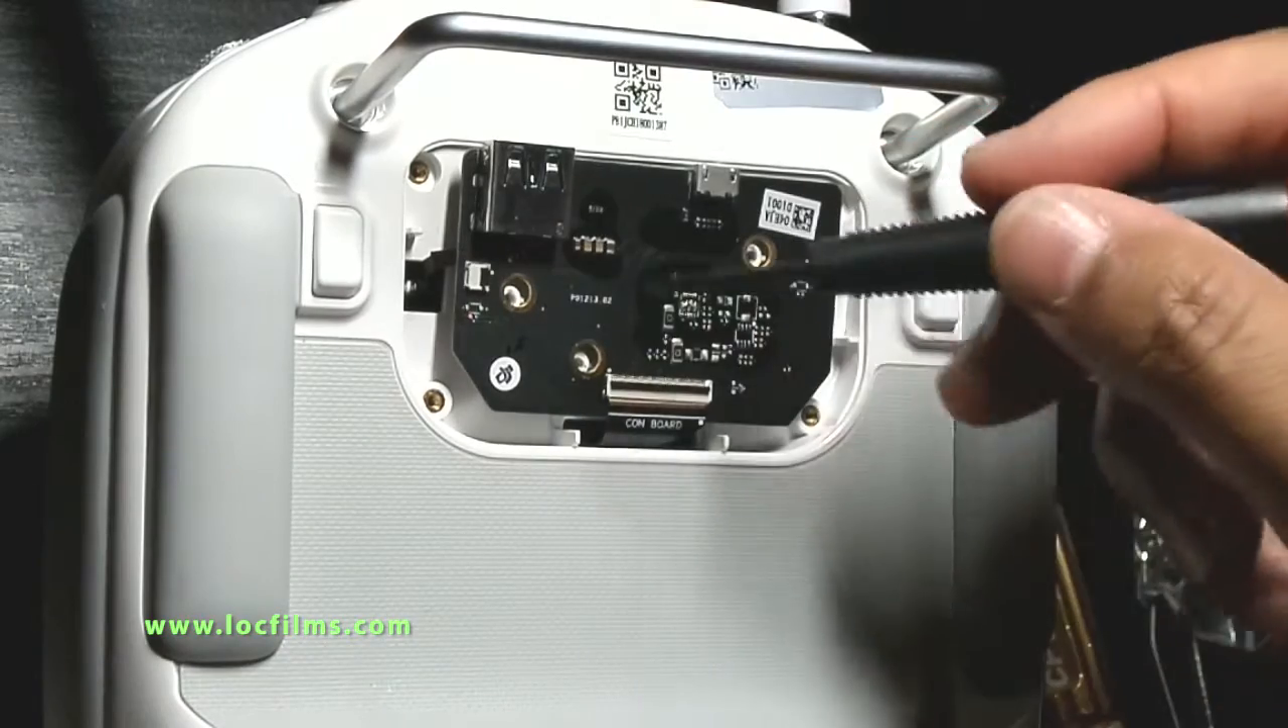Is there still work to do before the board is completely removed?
Yes.